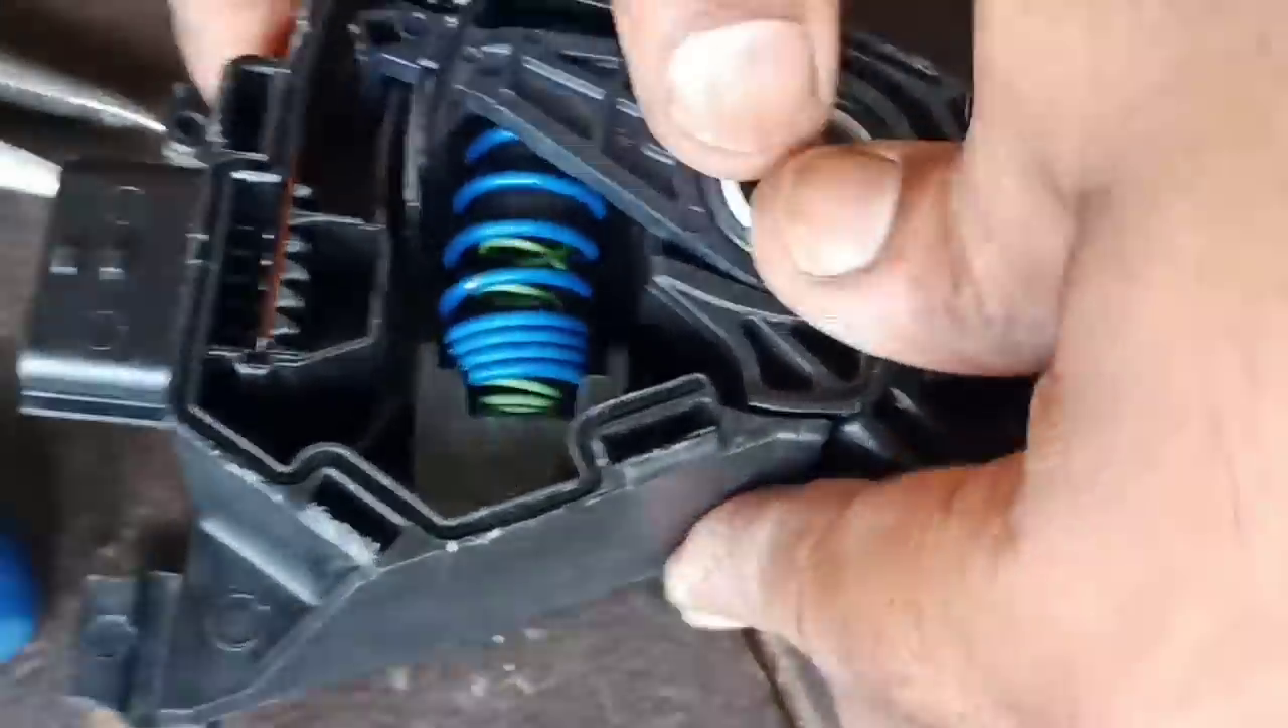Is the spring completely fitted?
Yes.